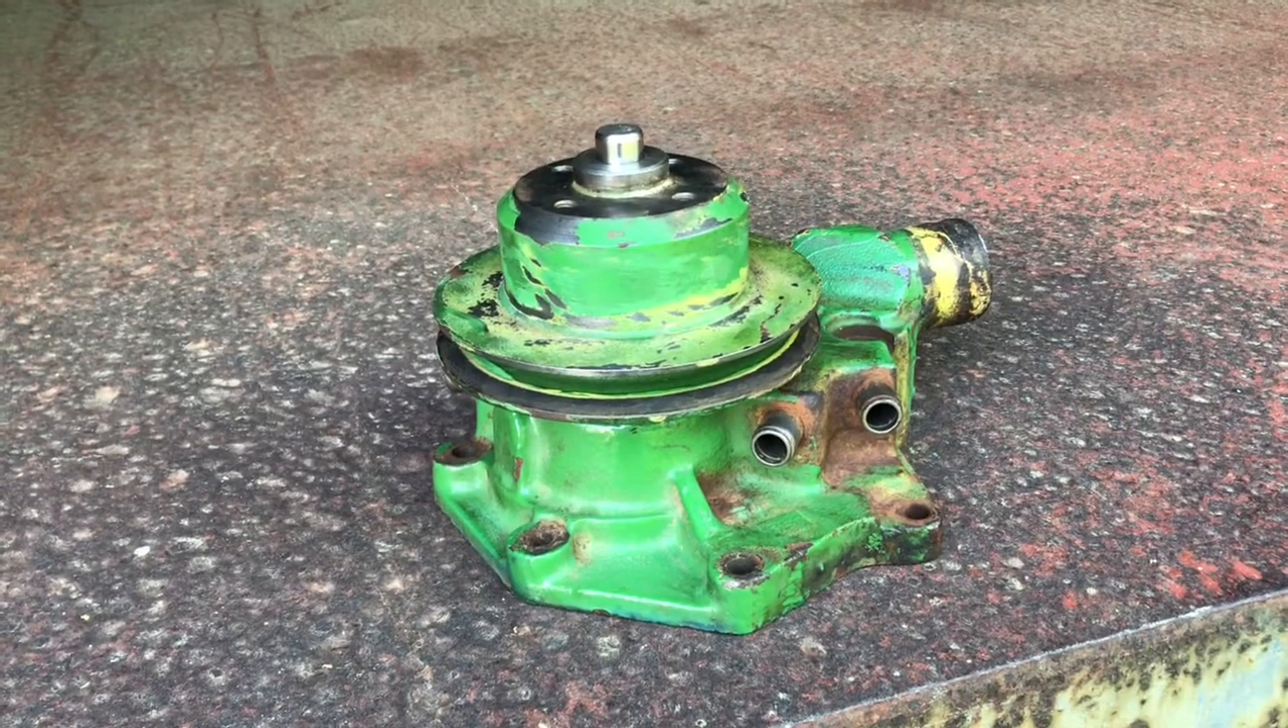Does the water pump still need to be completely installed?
Yes.